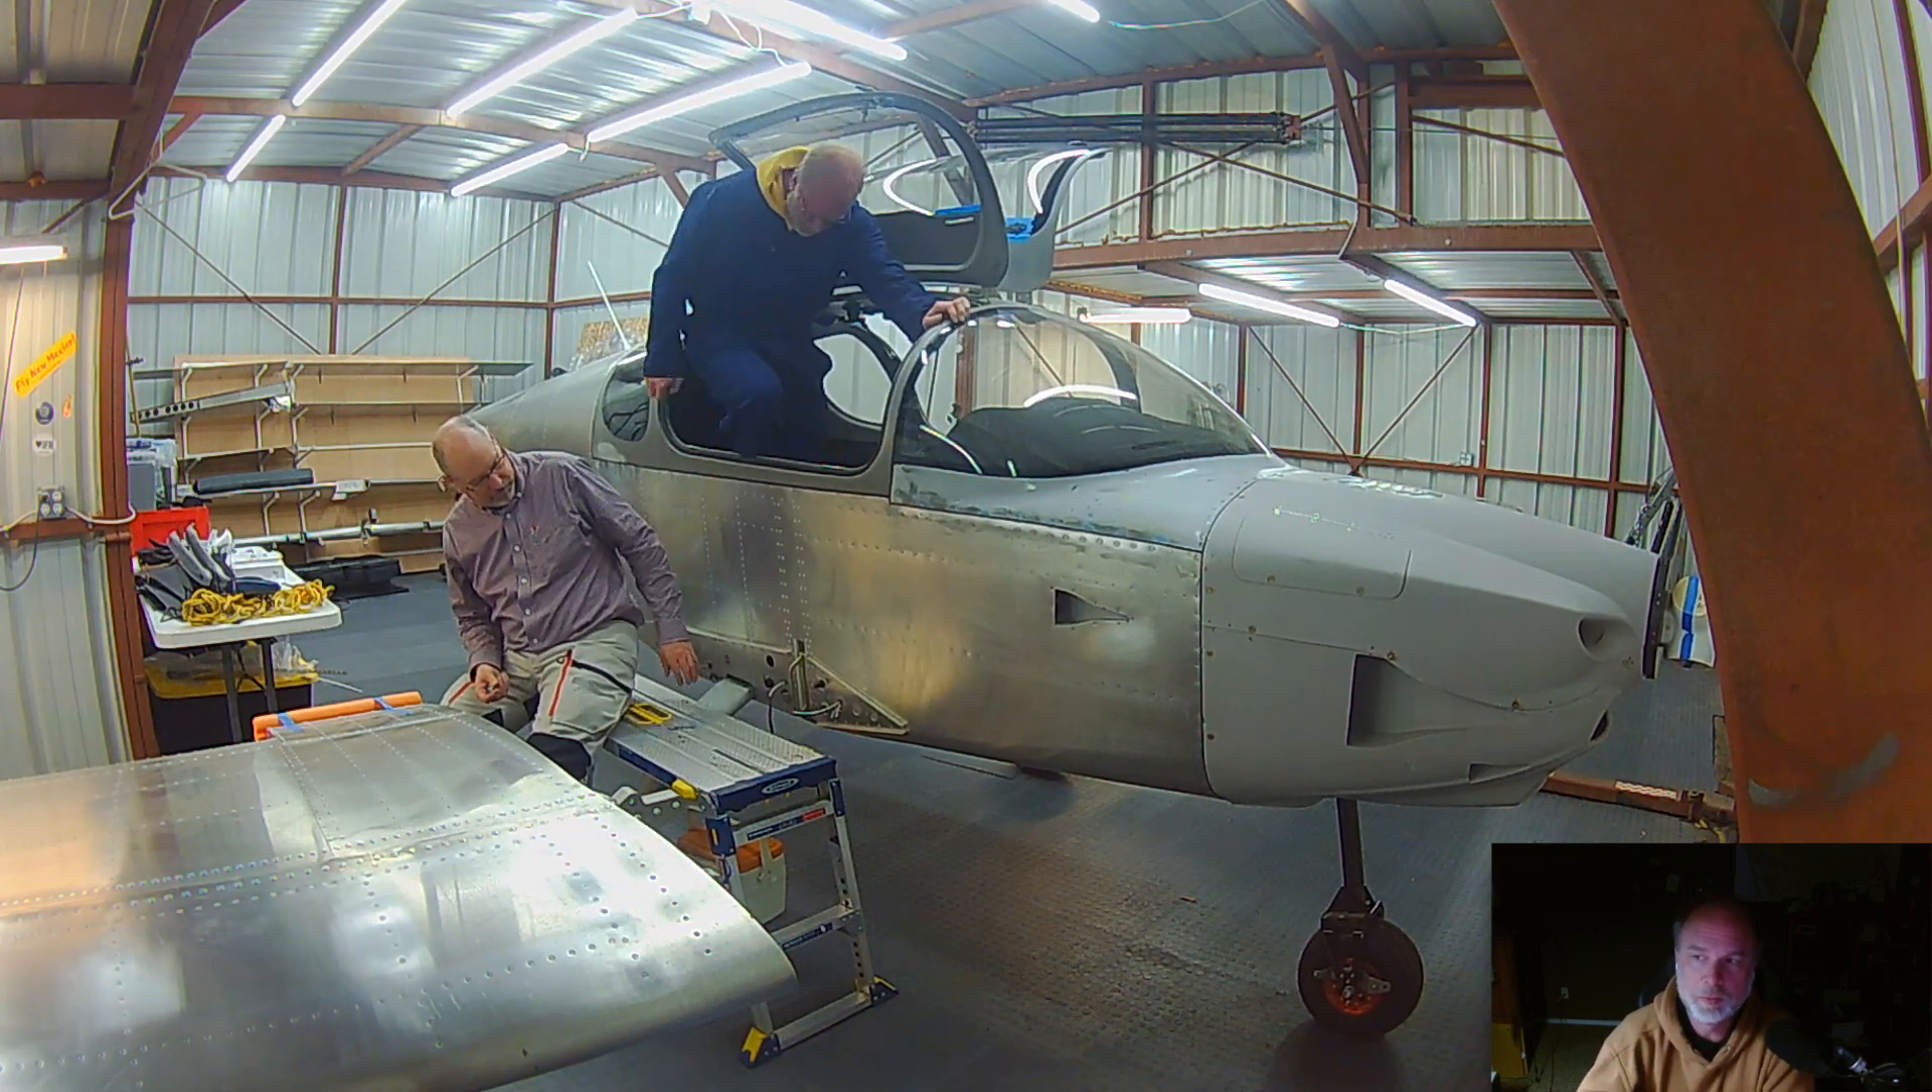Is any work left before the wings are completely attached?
Yes.